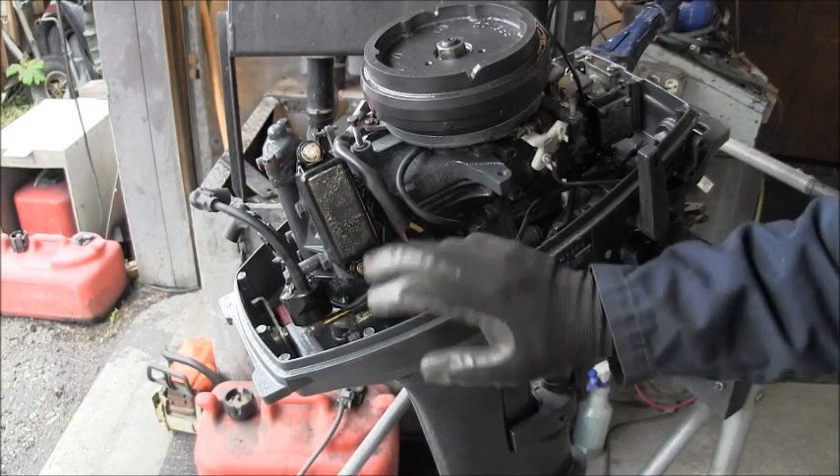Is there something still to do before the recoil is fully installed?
Yes.